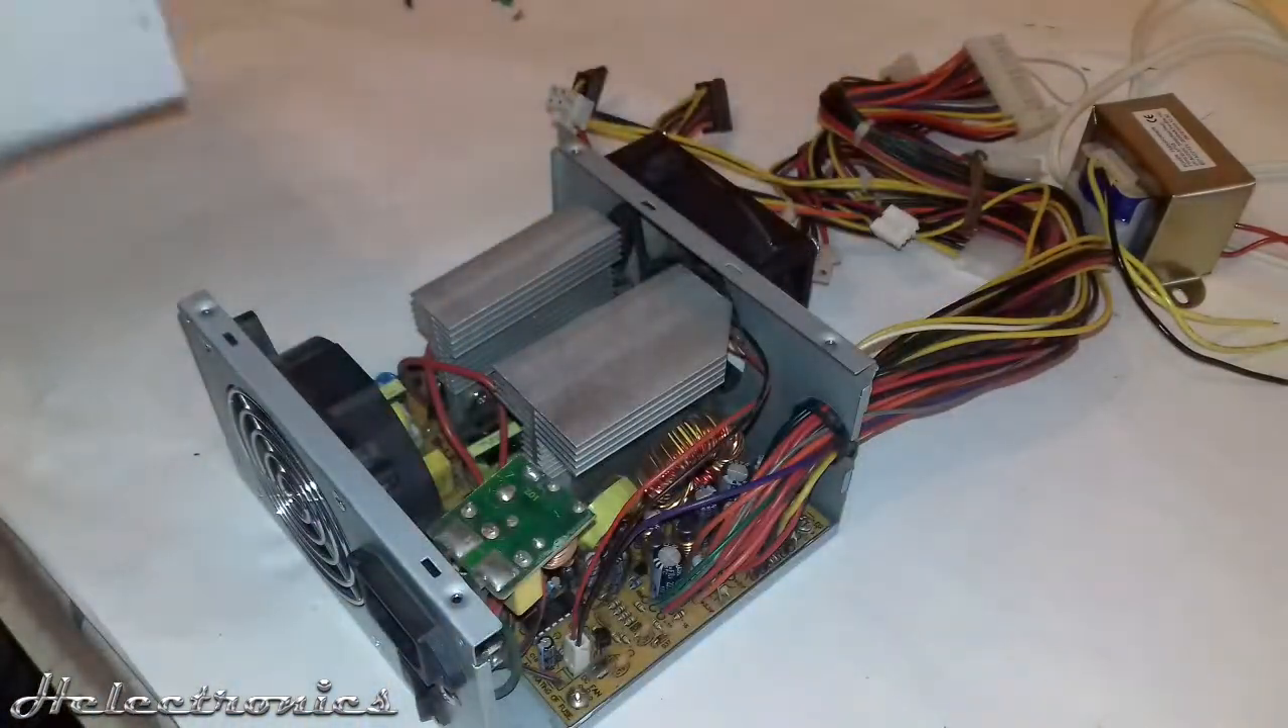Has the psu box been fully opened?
Yes.